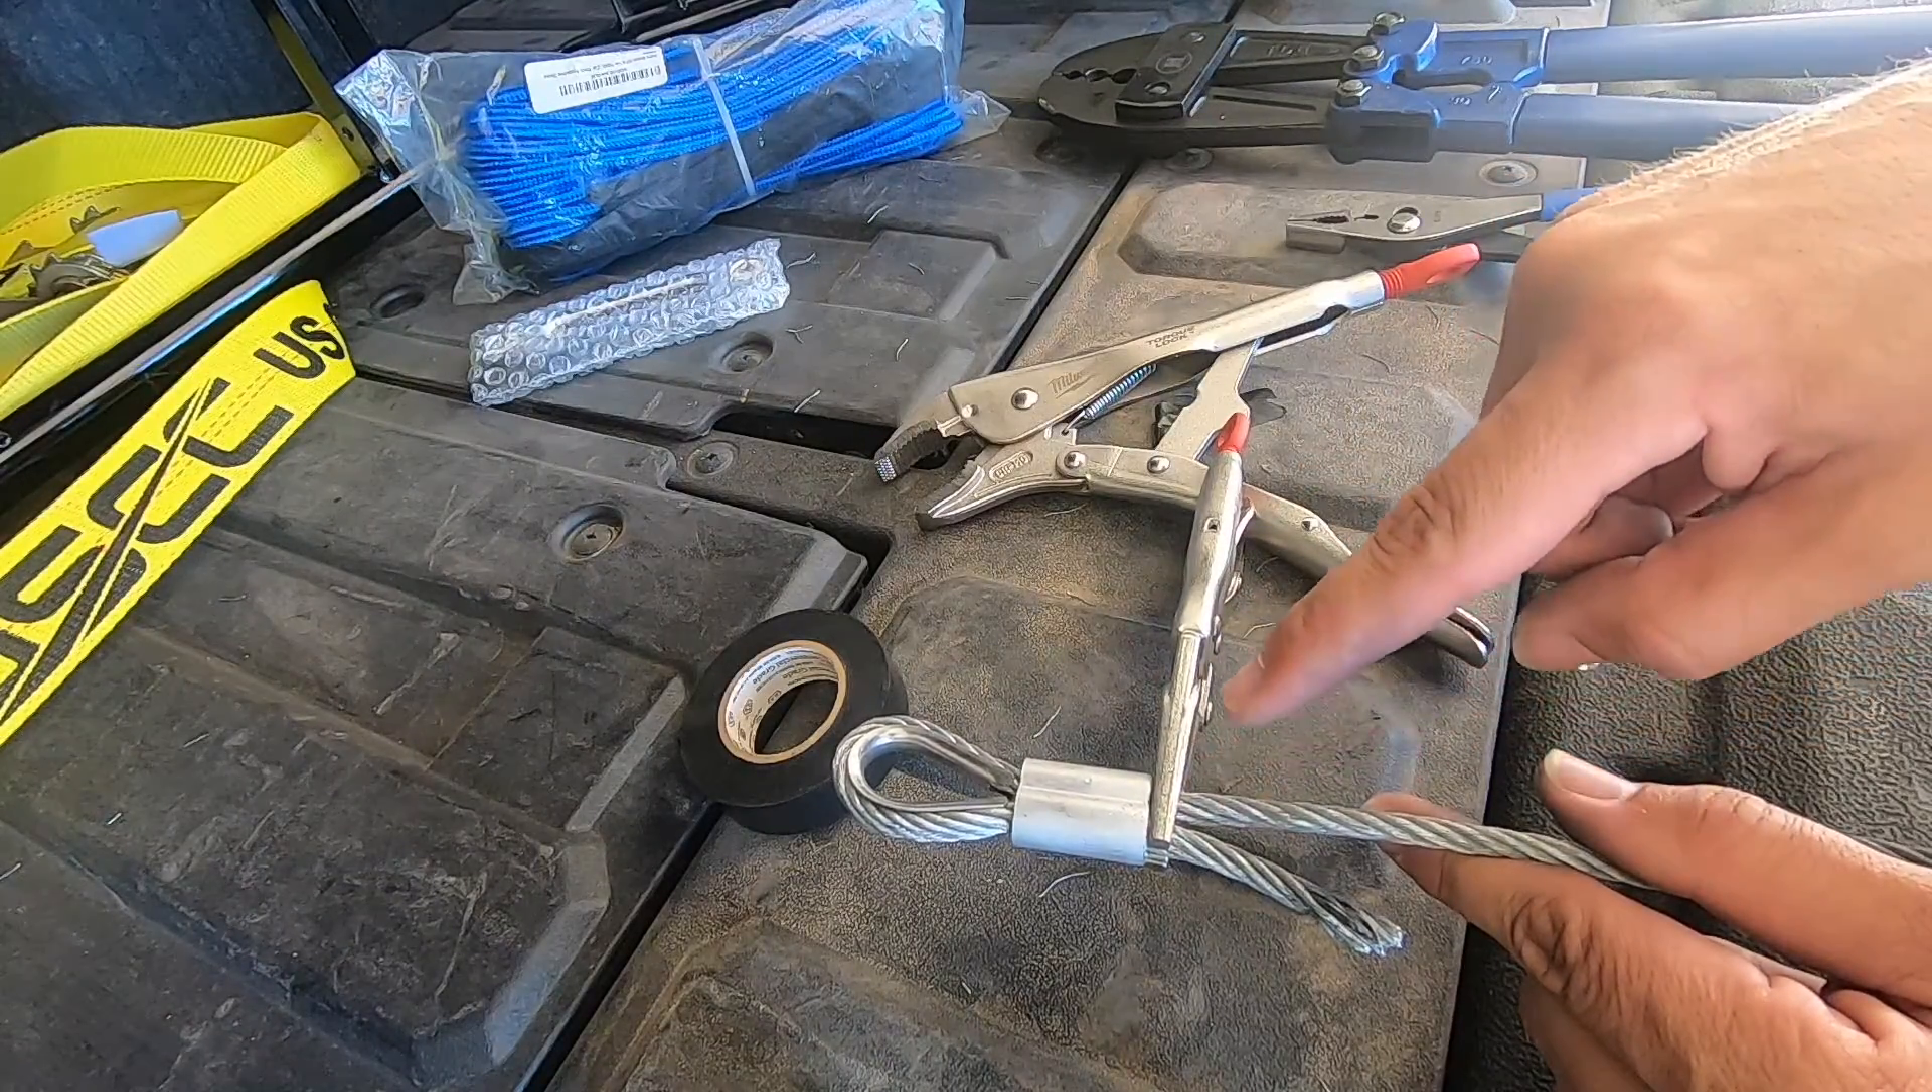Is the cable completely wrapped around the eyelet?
Yes.